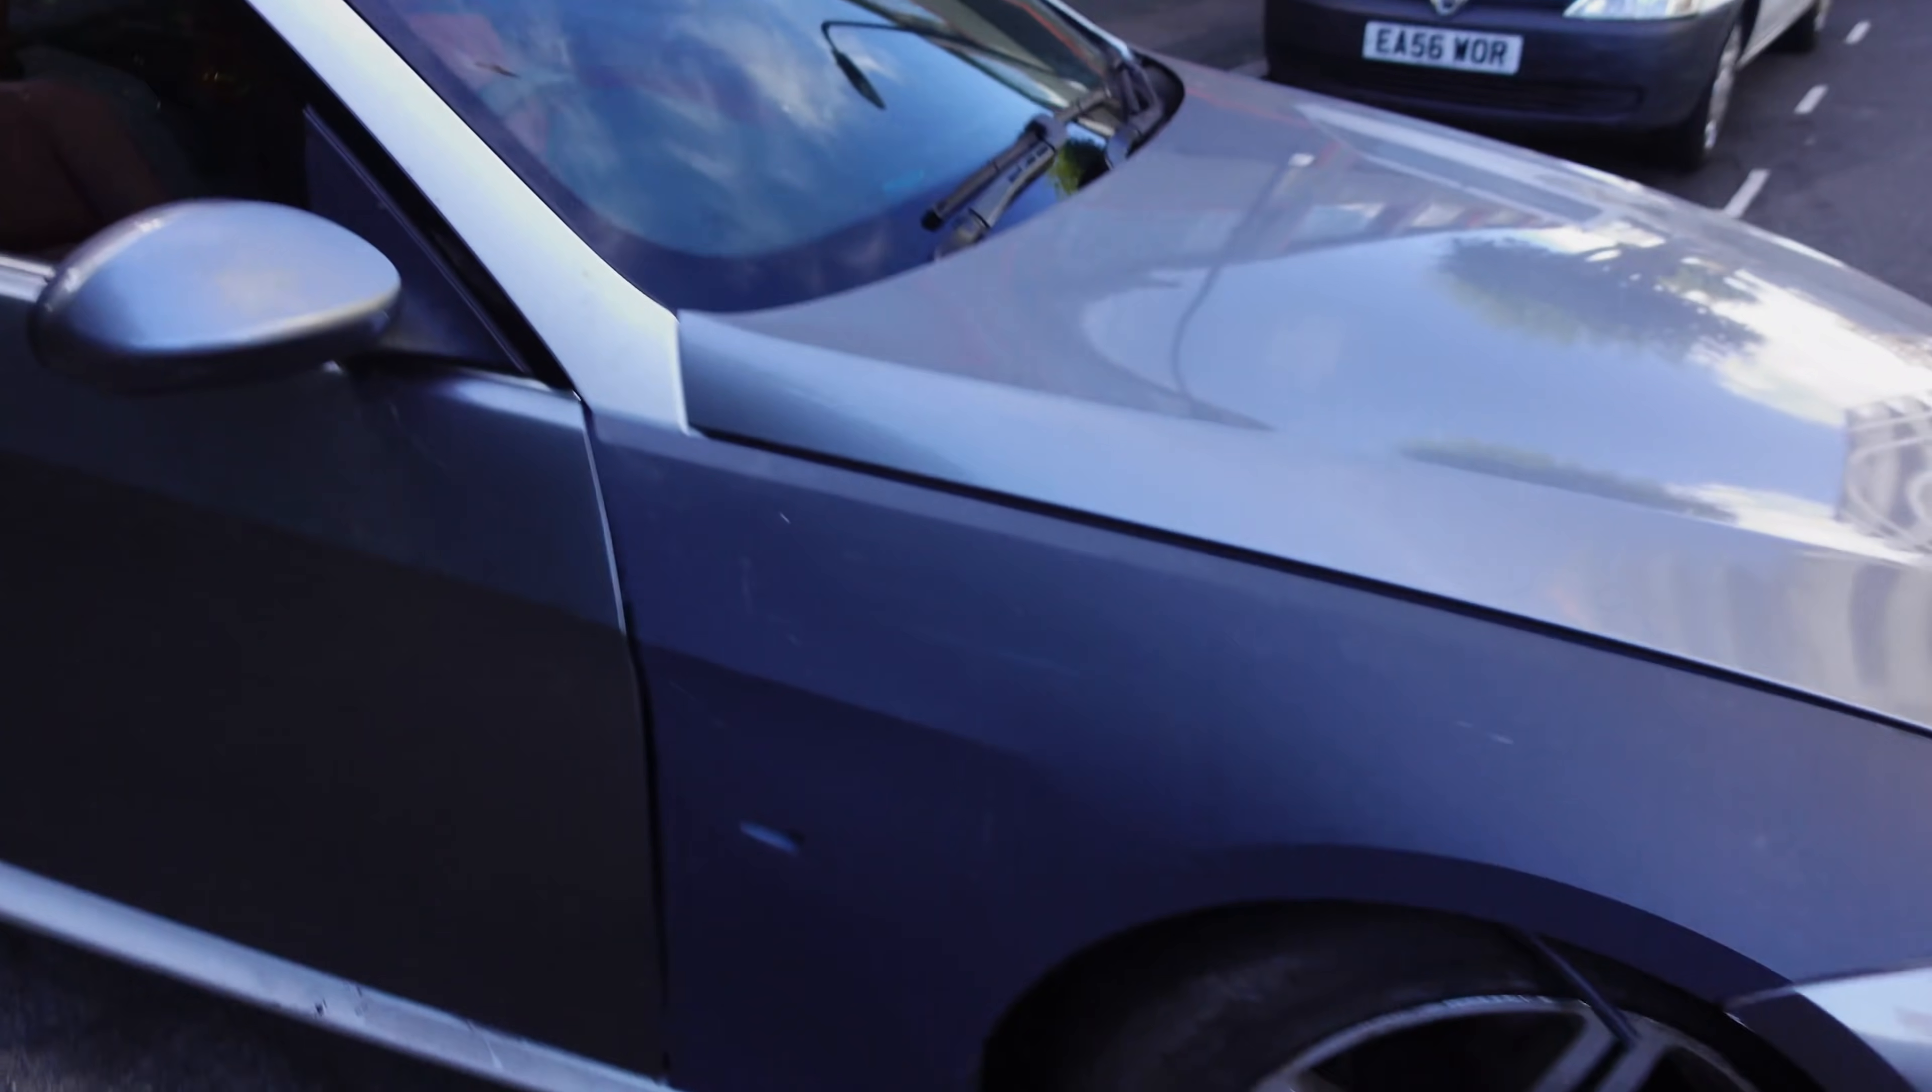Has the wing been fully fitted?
Yes.